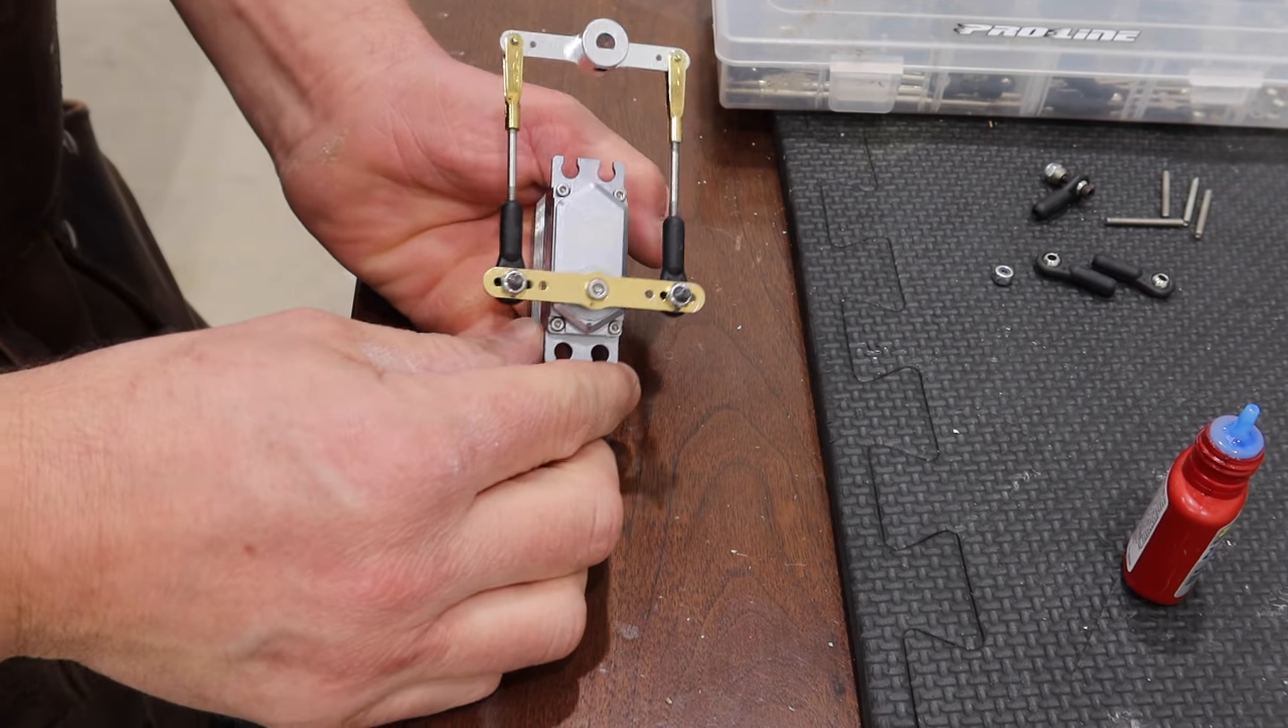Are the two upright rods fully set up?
Yes.